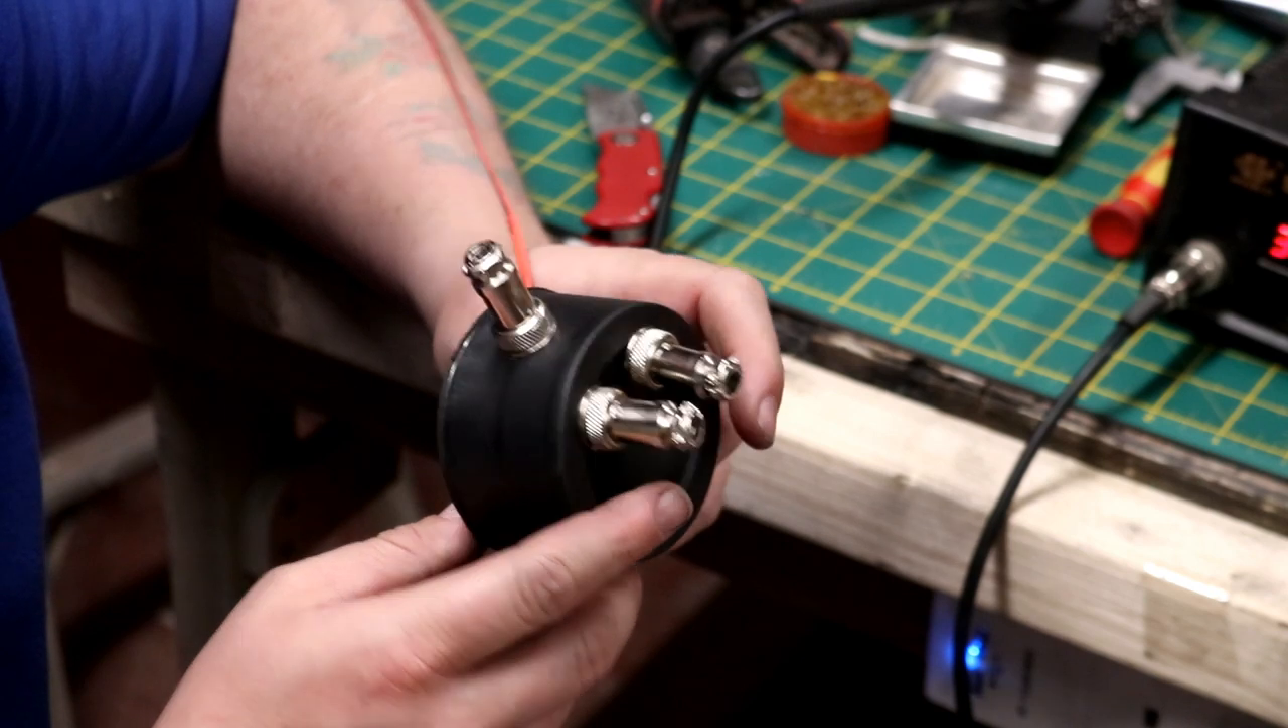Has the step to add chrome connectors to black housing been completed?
Yes.